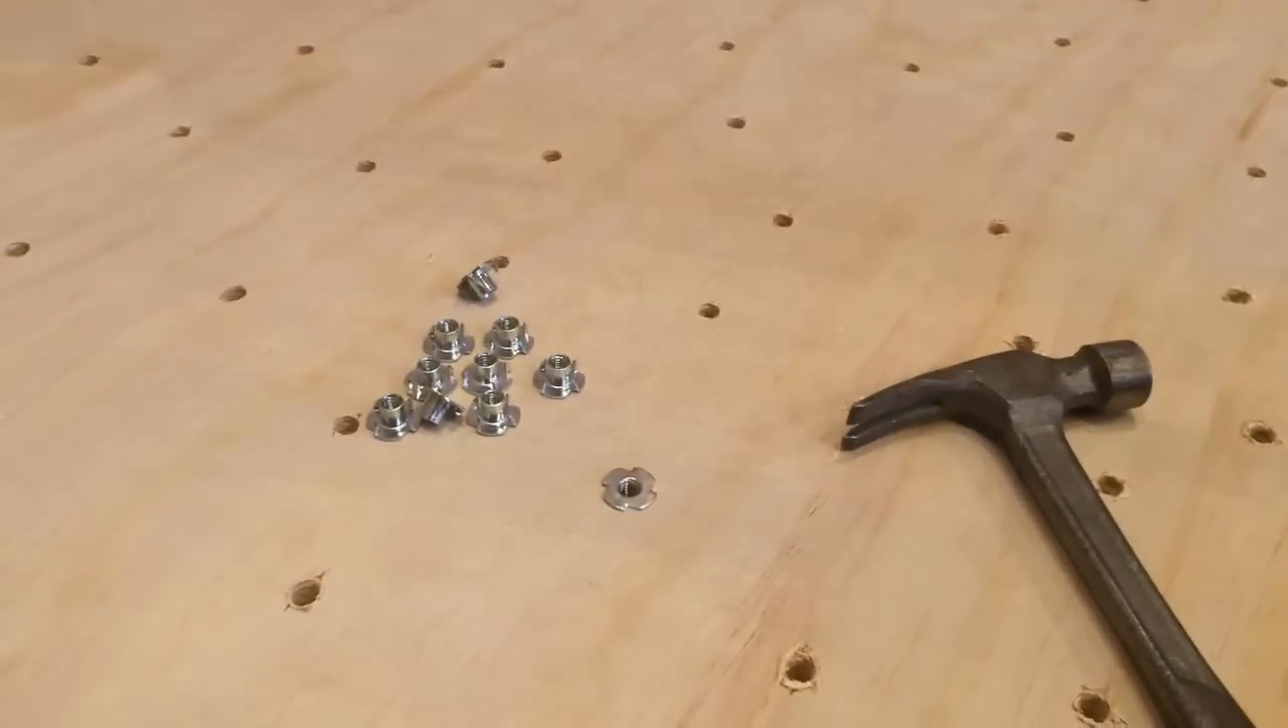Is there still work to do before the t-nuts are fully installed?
Yes.